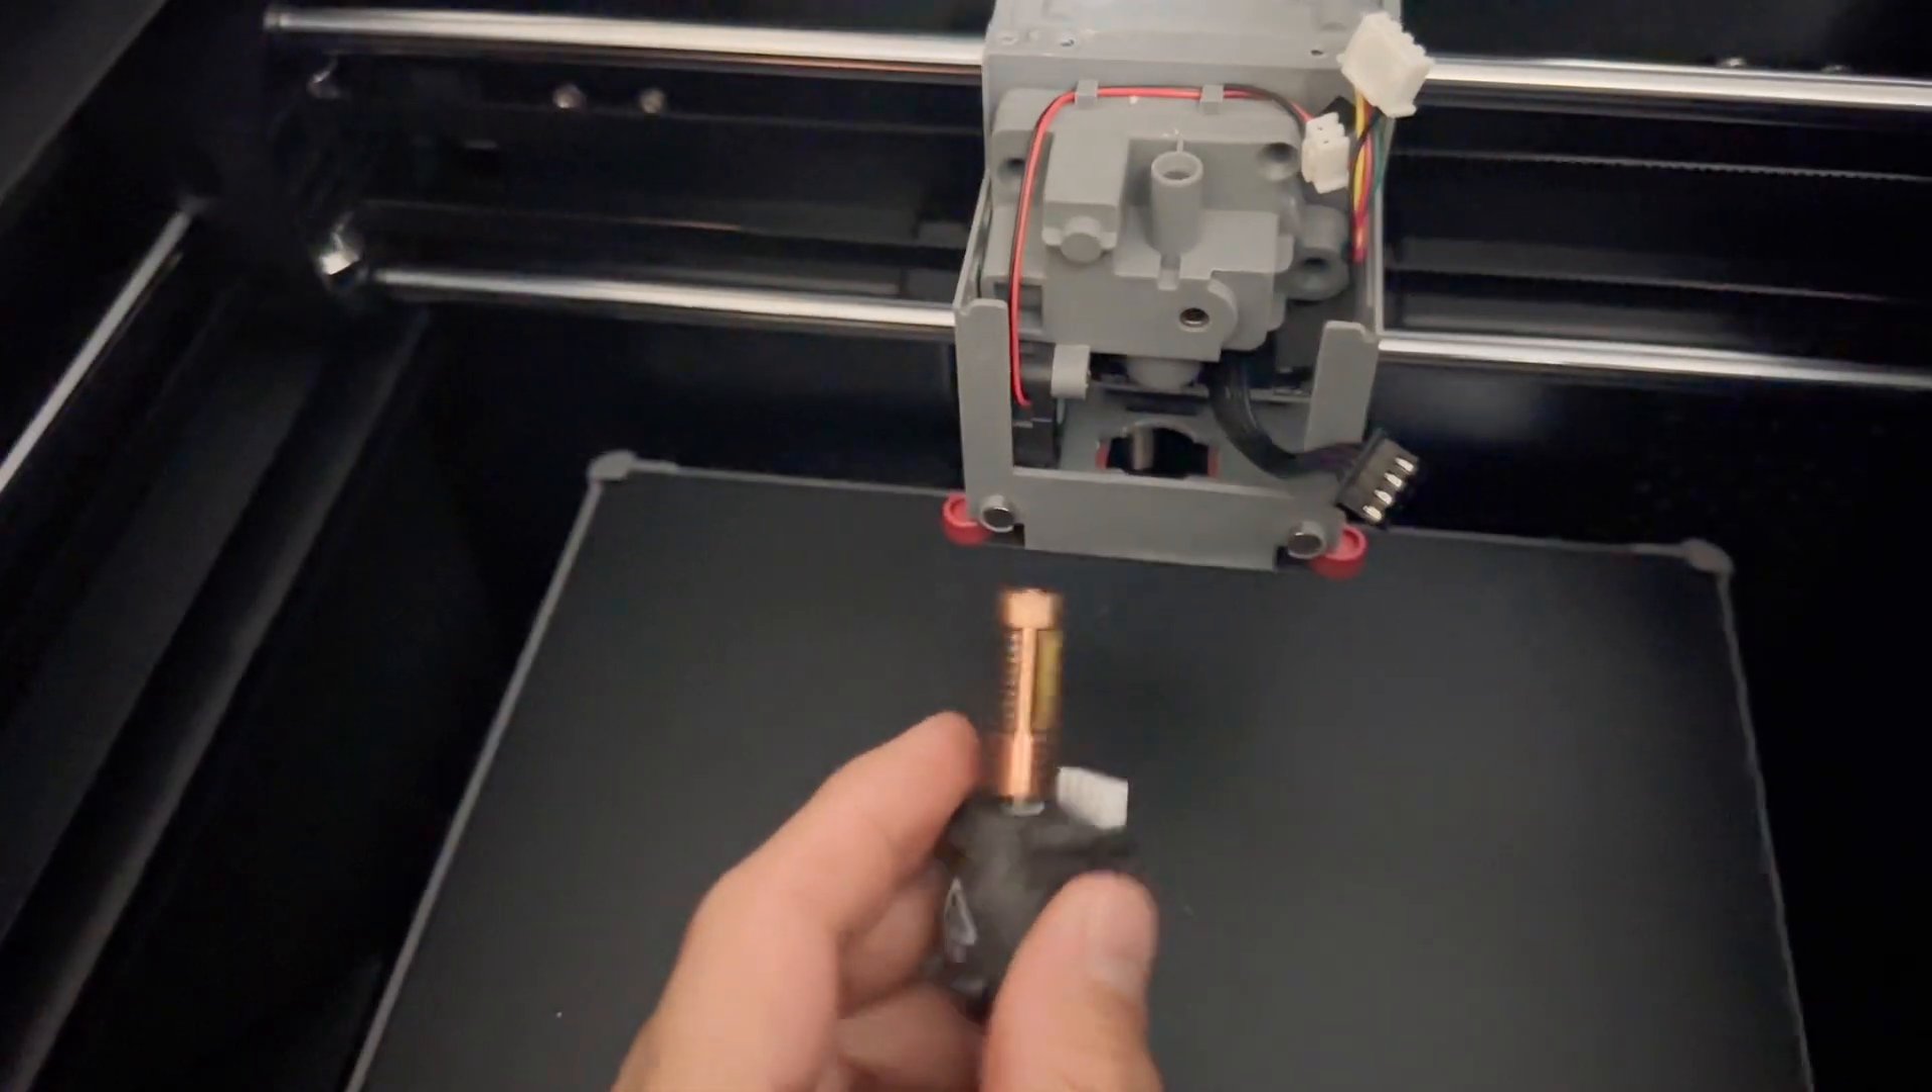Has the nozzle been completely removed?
Yes.